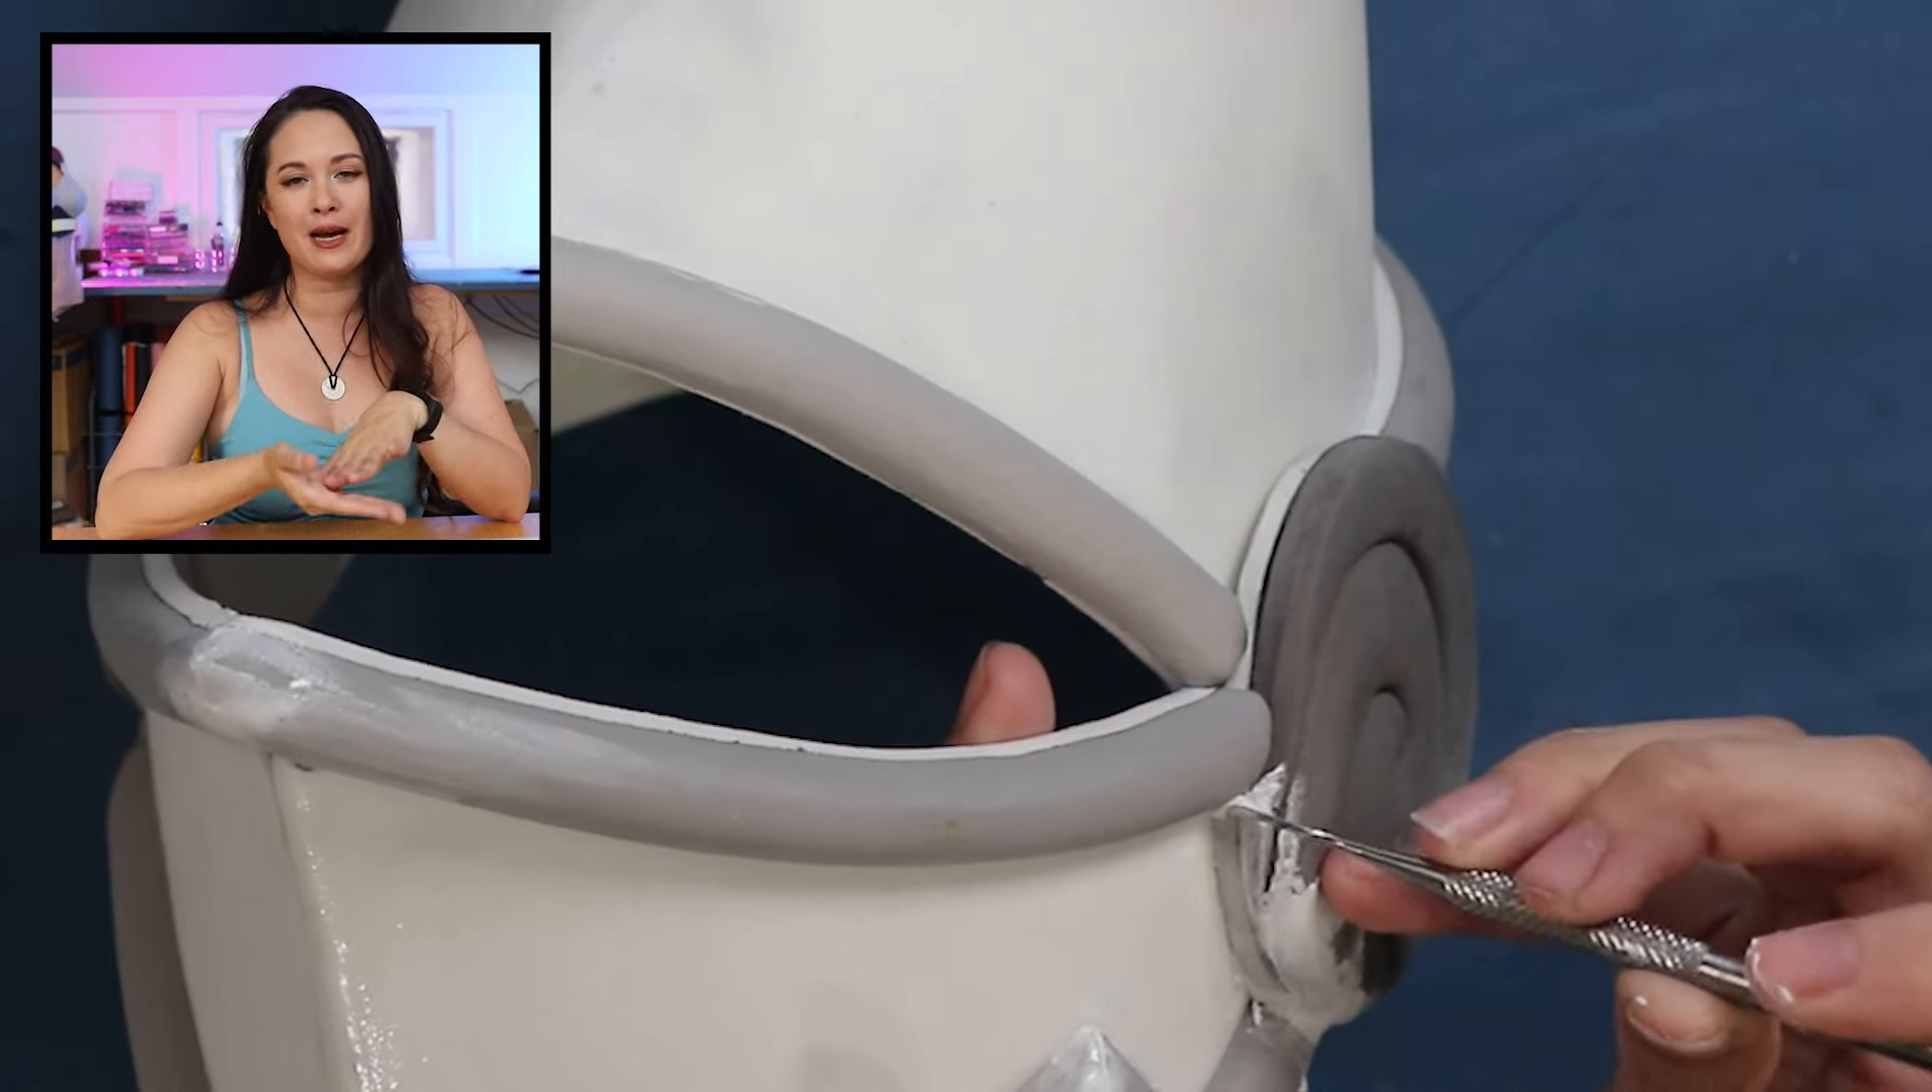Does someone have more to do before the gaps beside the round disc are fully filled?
Yes.